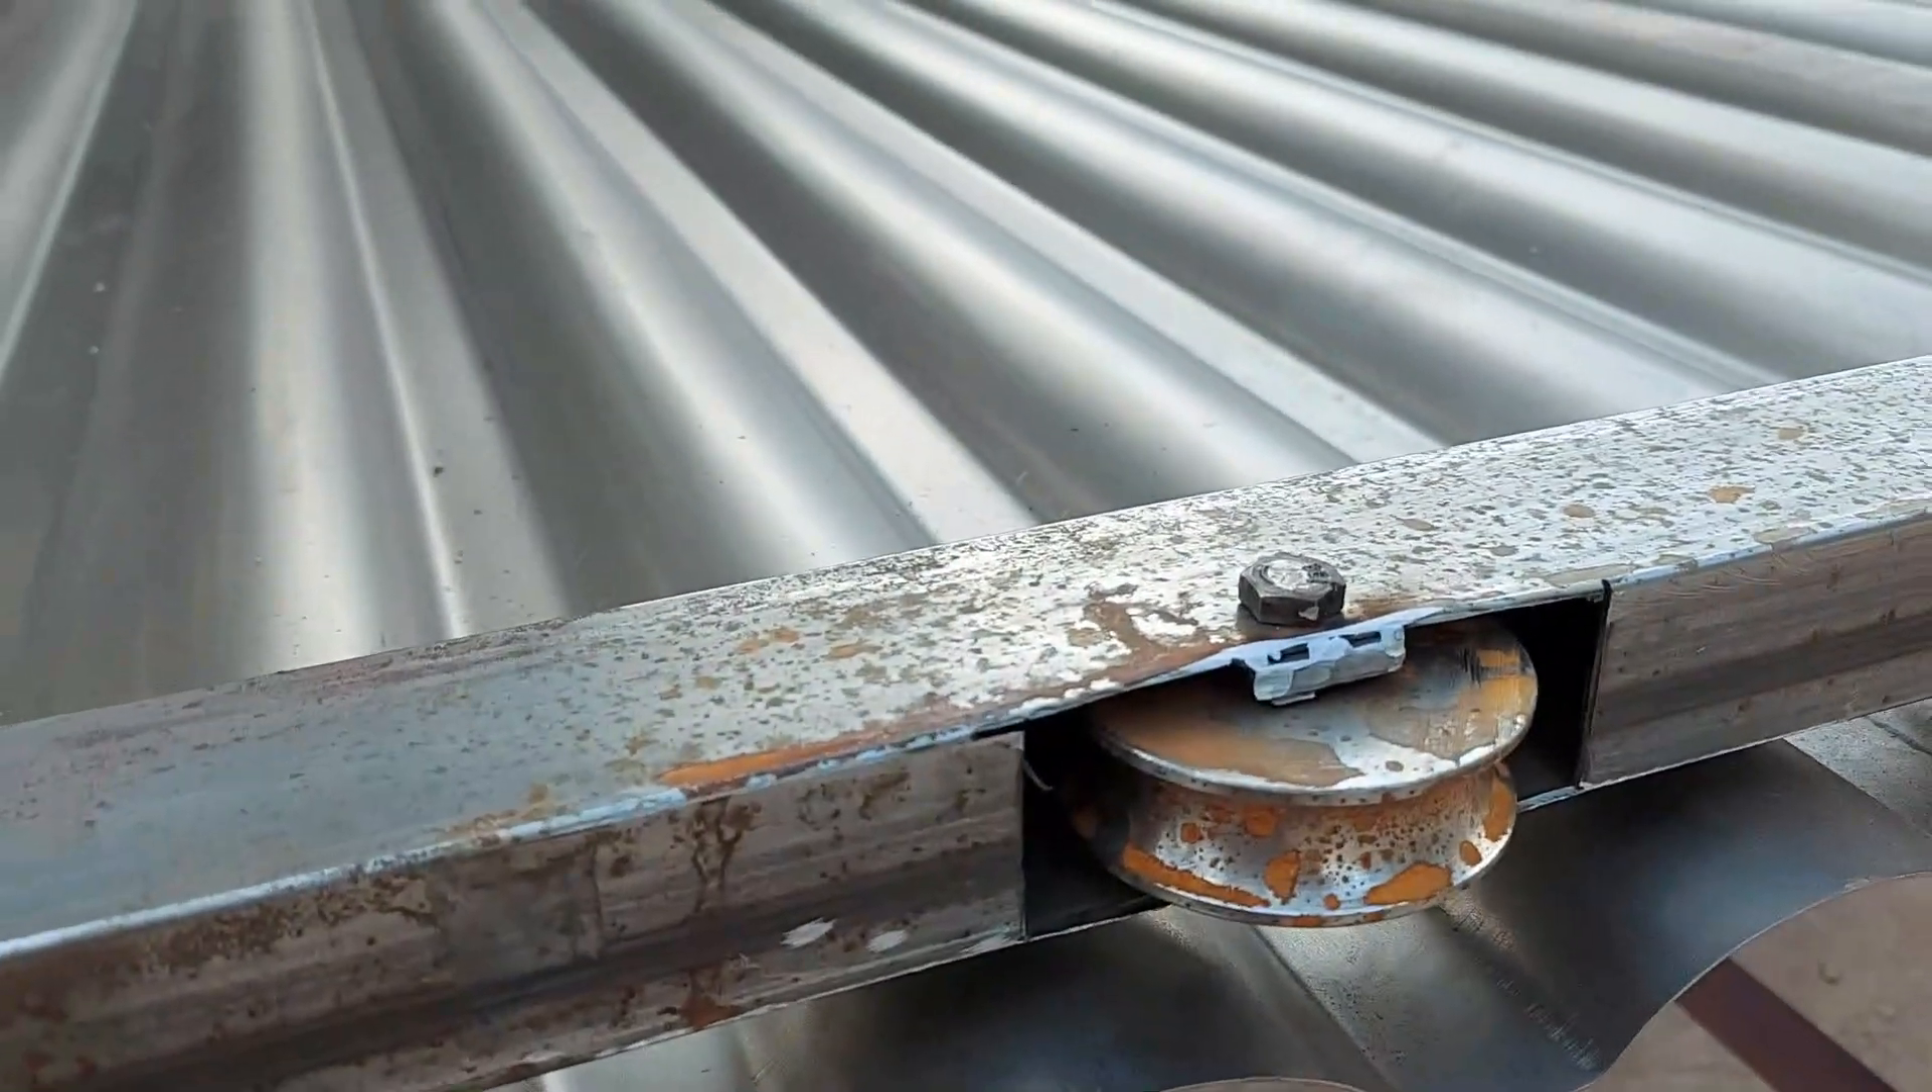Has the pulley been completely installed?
Yes.